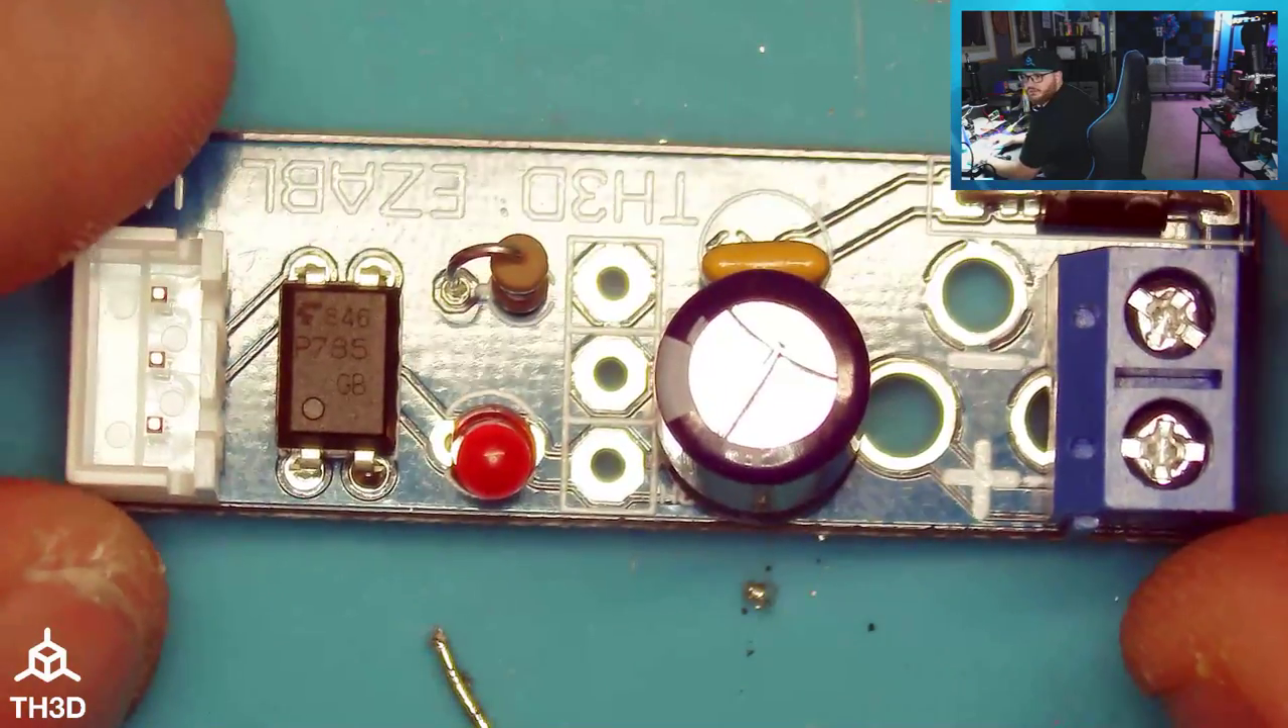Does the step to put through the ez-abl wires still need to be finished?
Yes.